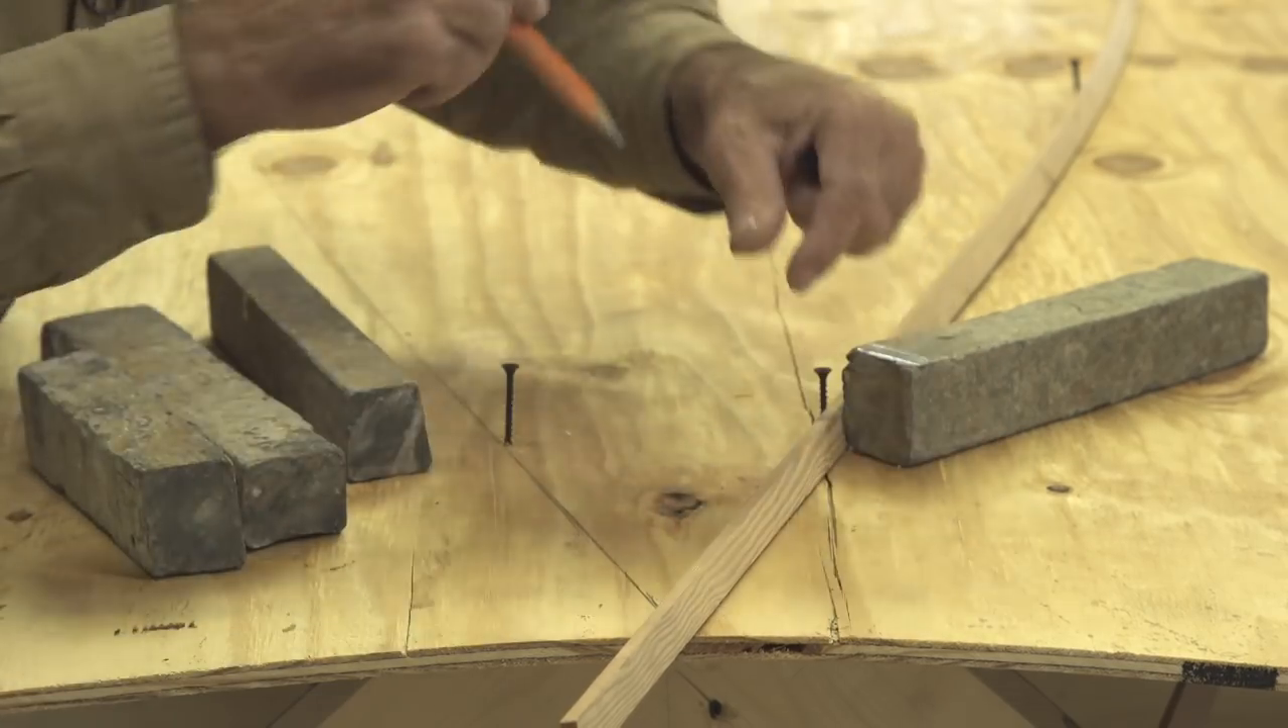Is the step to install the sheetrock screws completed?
Yes.